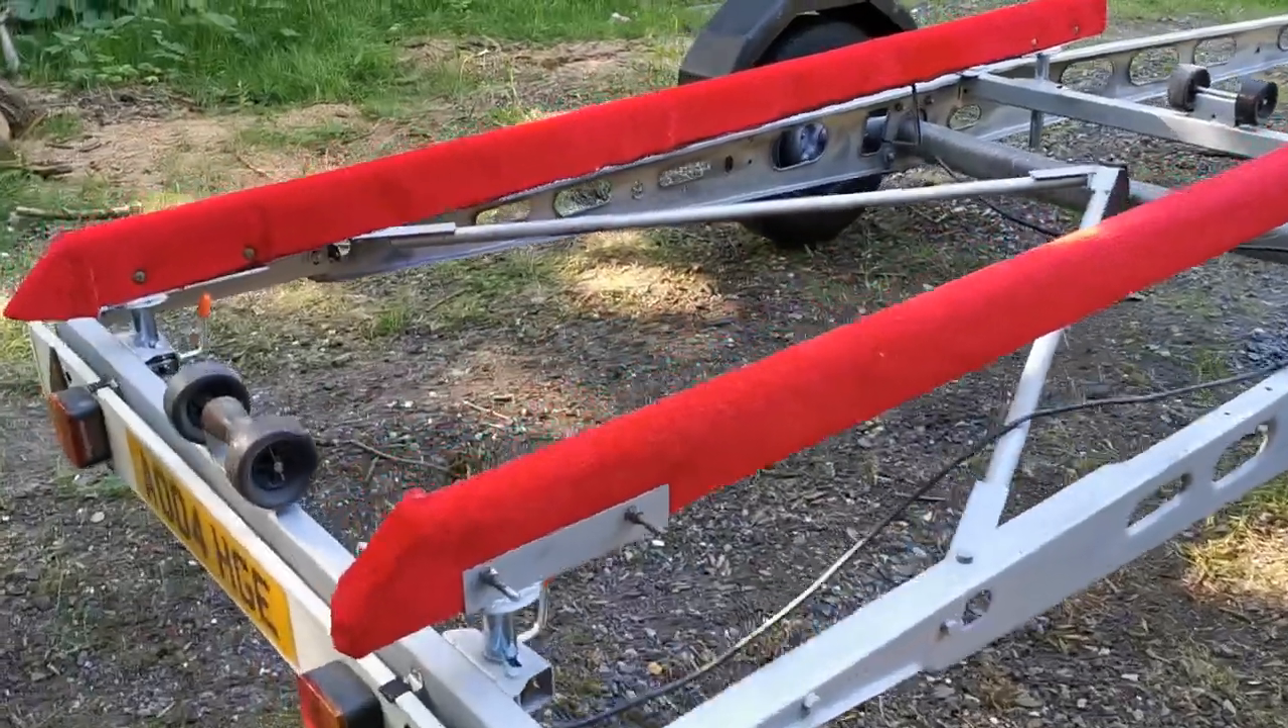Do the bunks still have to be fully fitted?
No.